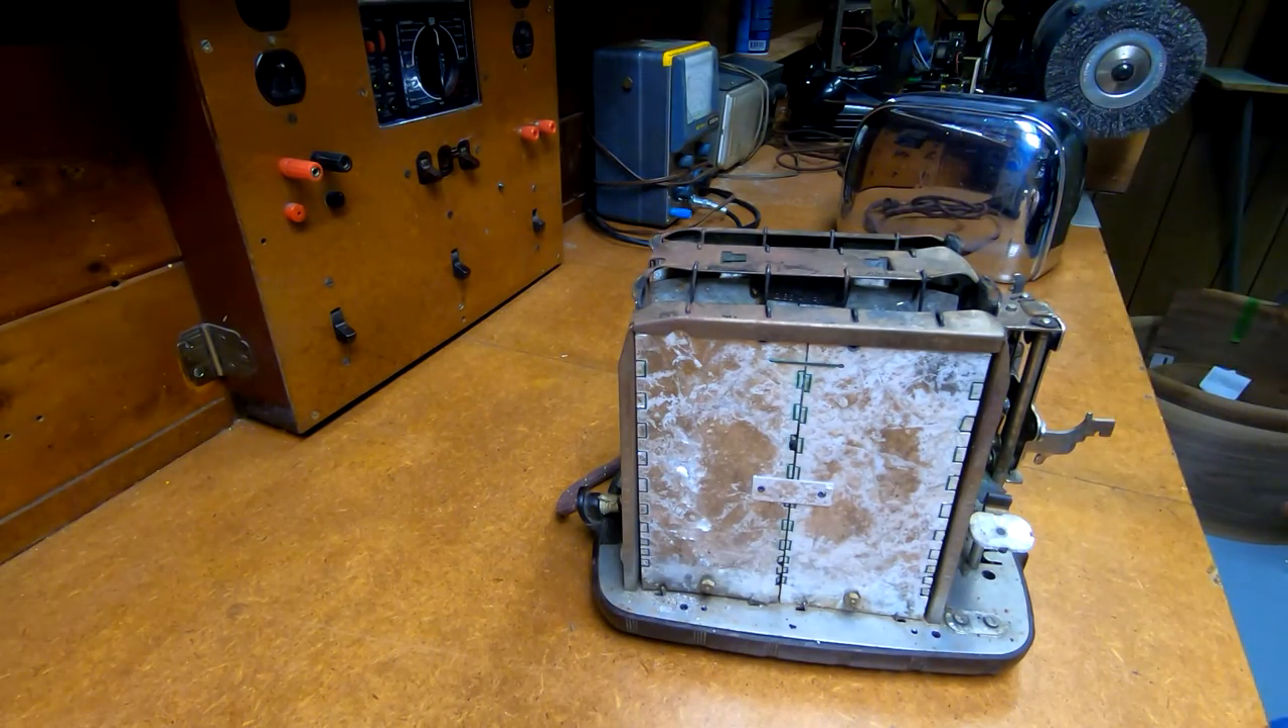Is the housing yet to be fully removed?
No.